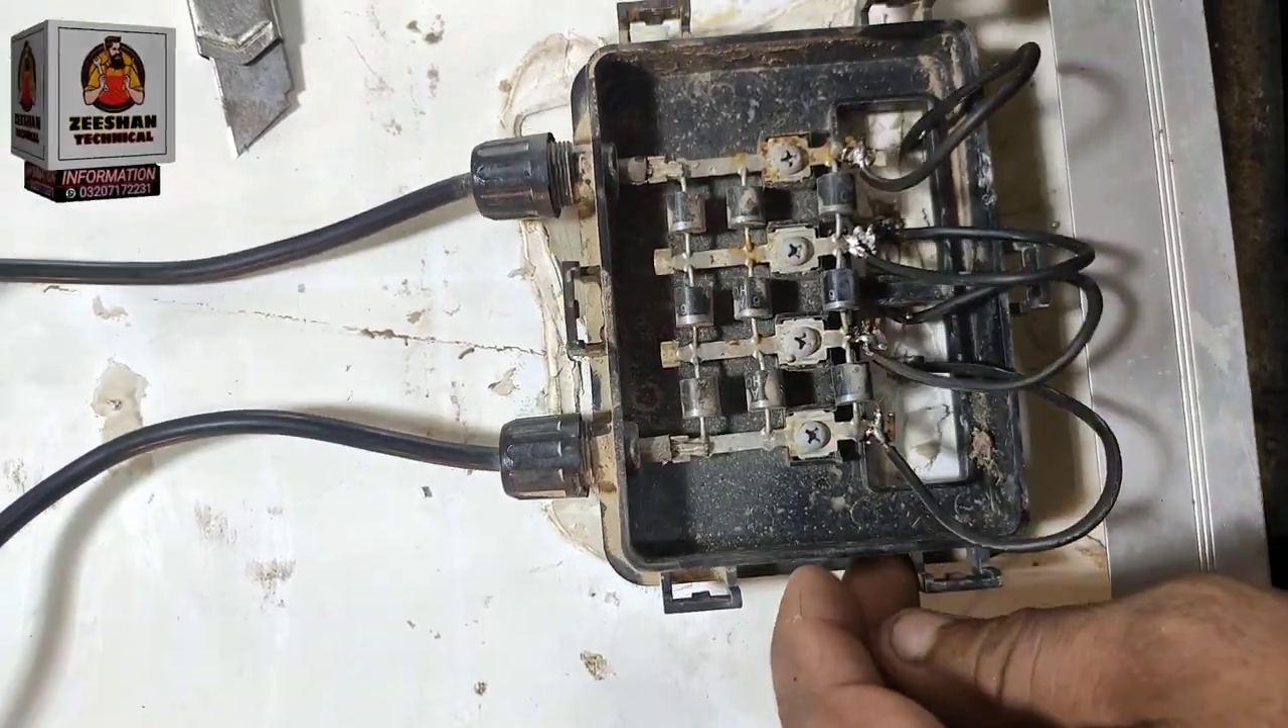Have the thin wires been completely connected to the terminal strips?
Yes.